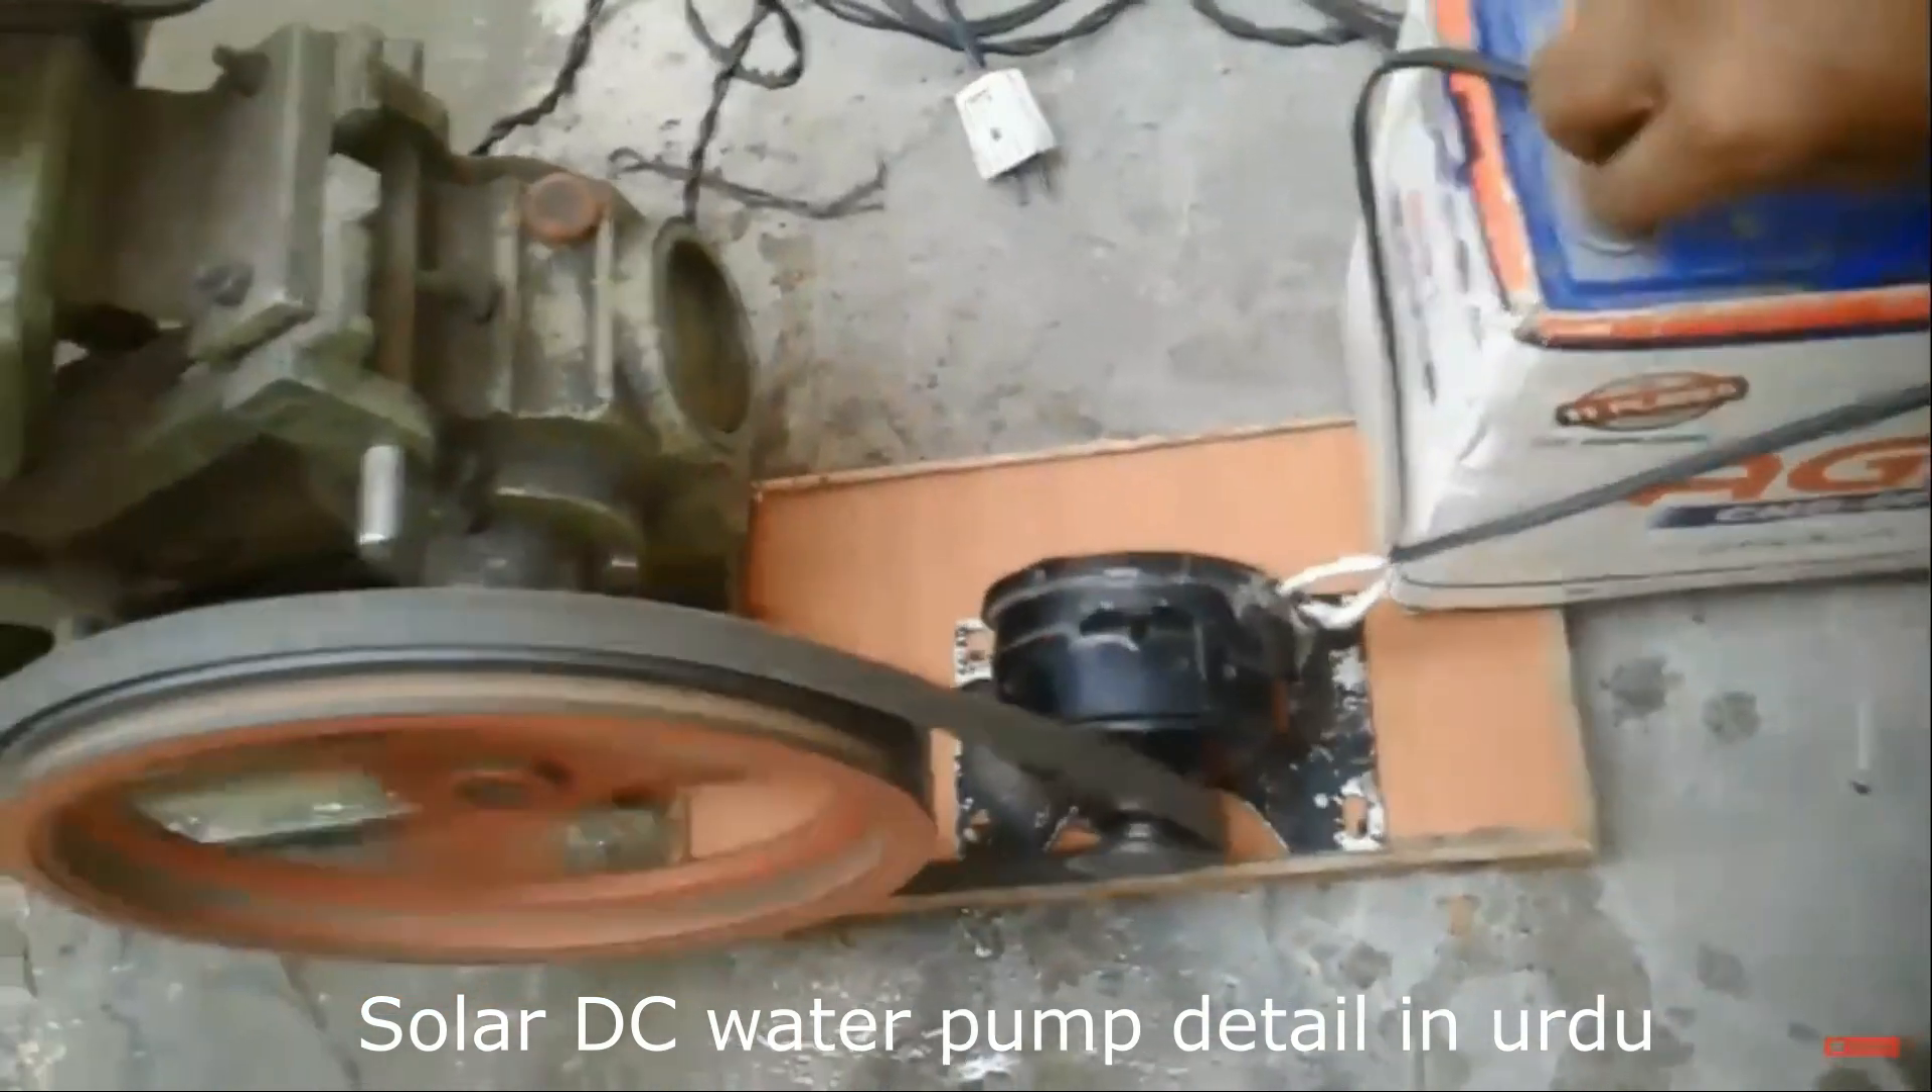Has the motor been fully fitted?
Yes.